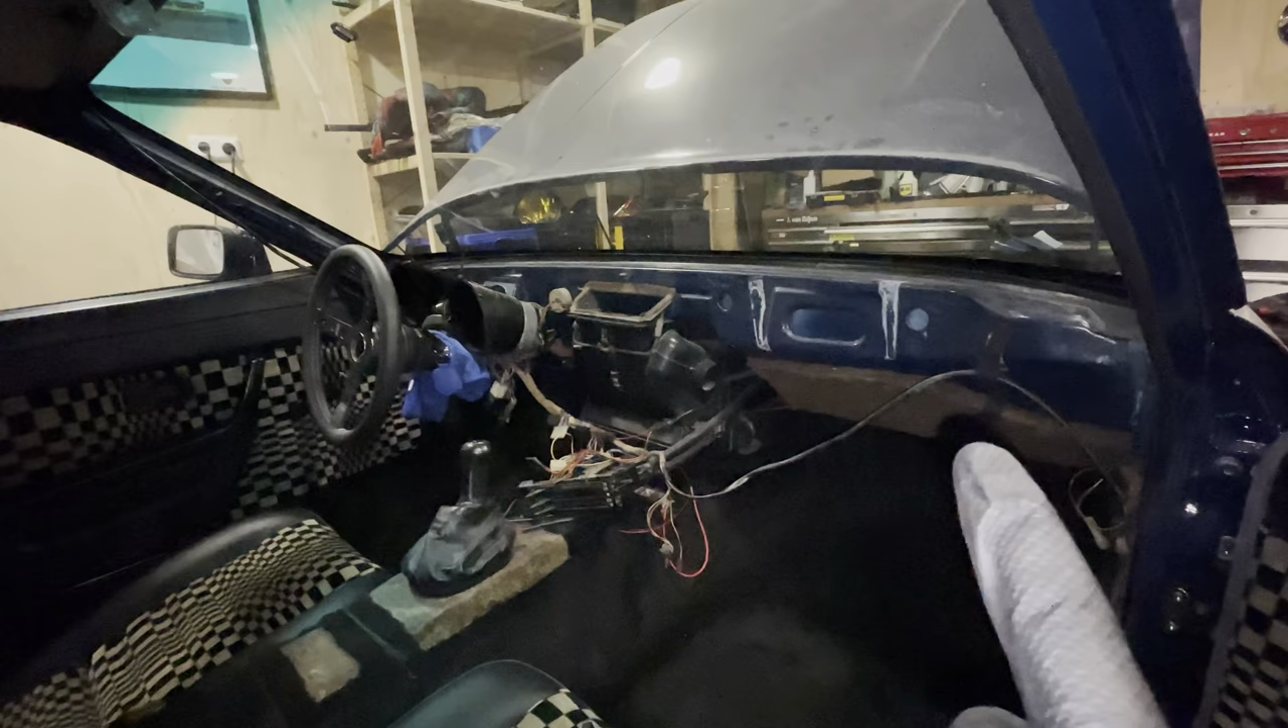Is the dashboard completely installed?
No.